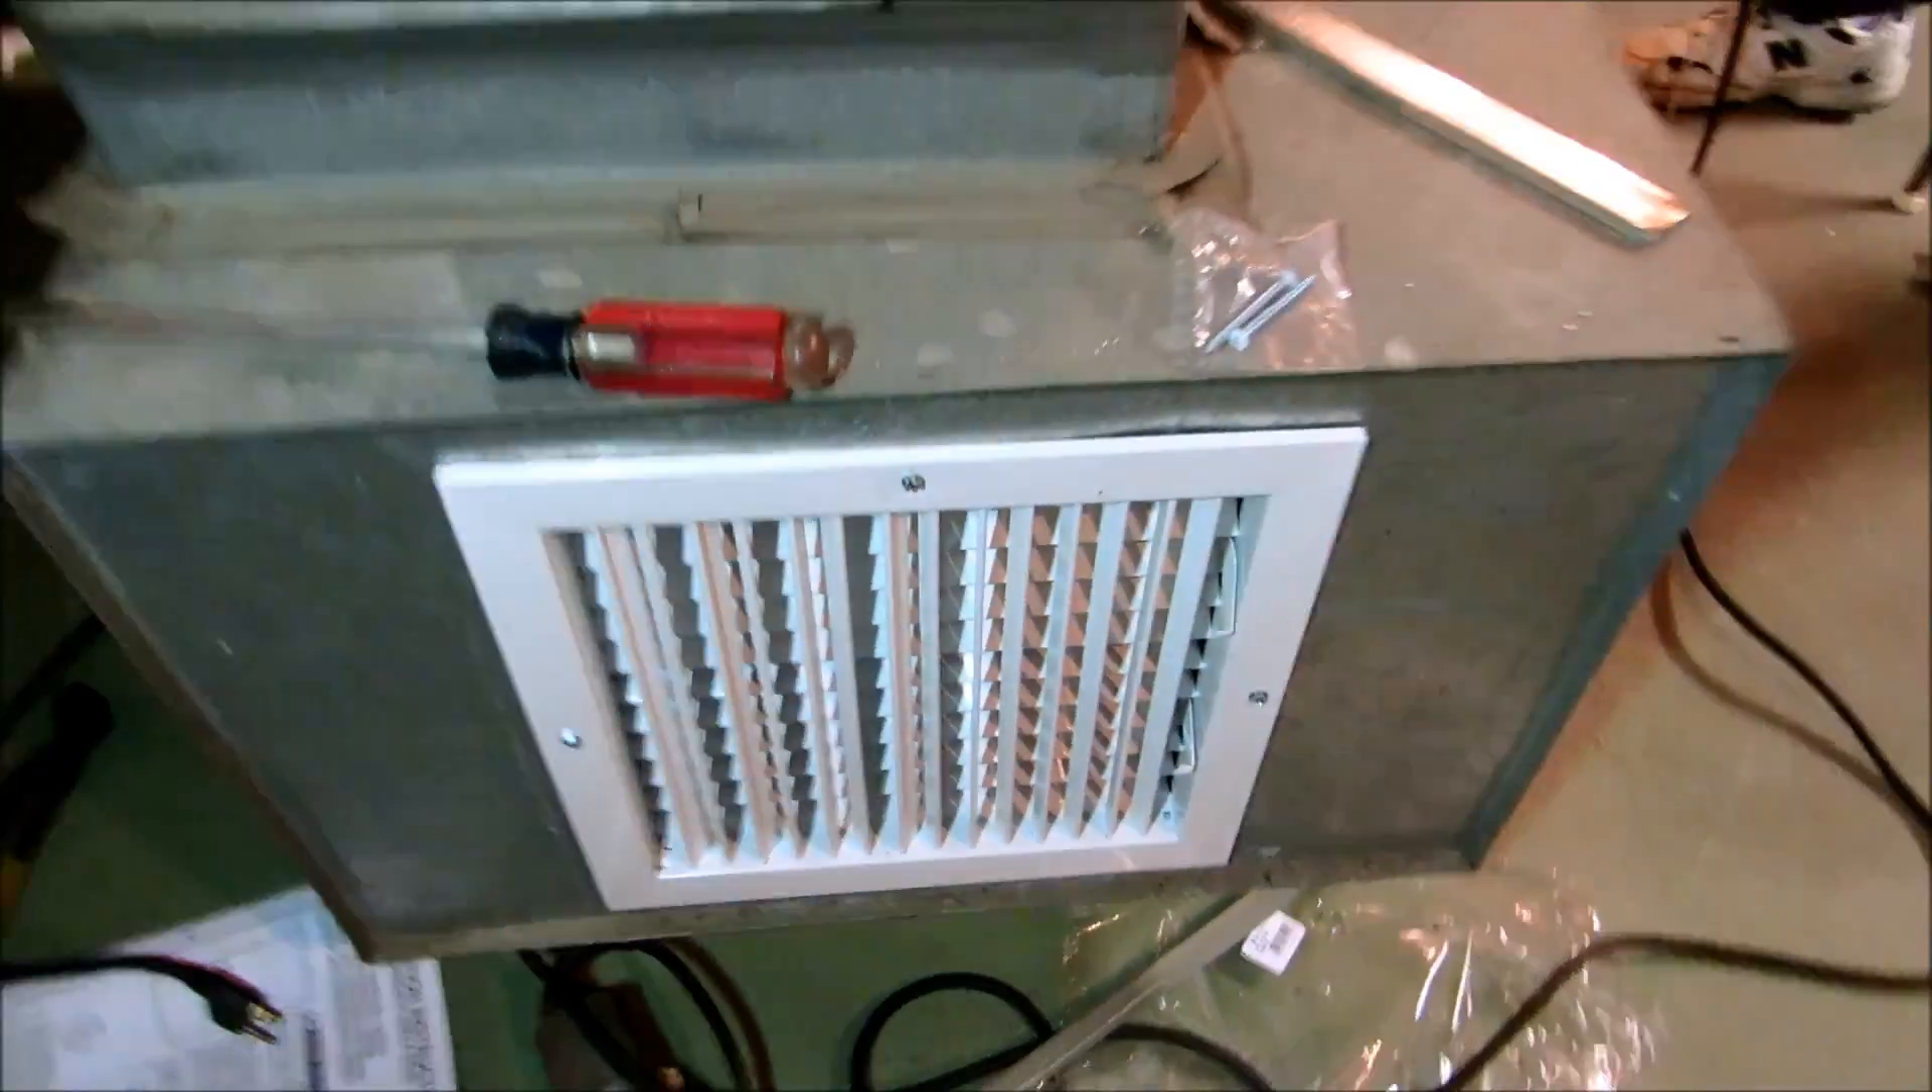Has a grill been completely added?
Yes.